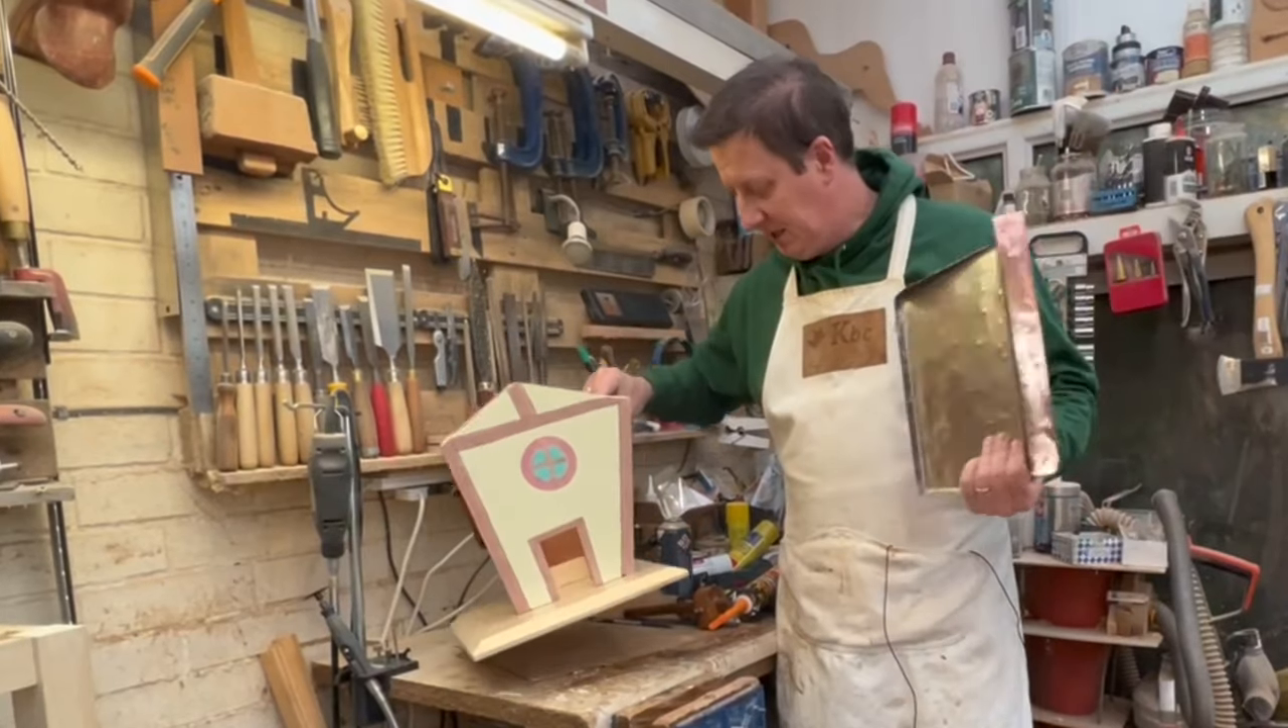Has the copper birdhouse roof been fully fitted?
No.